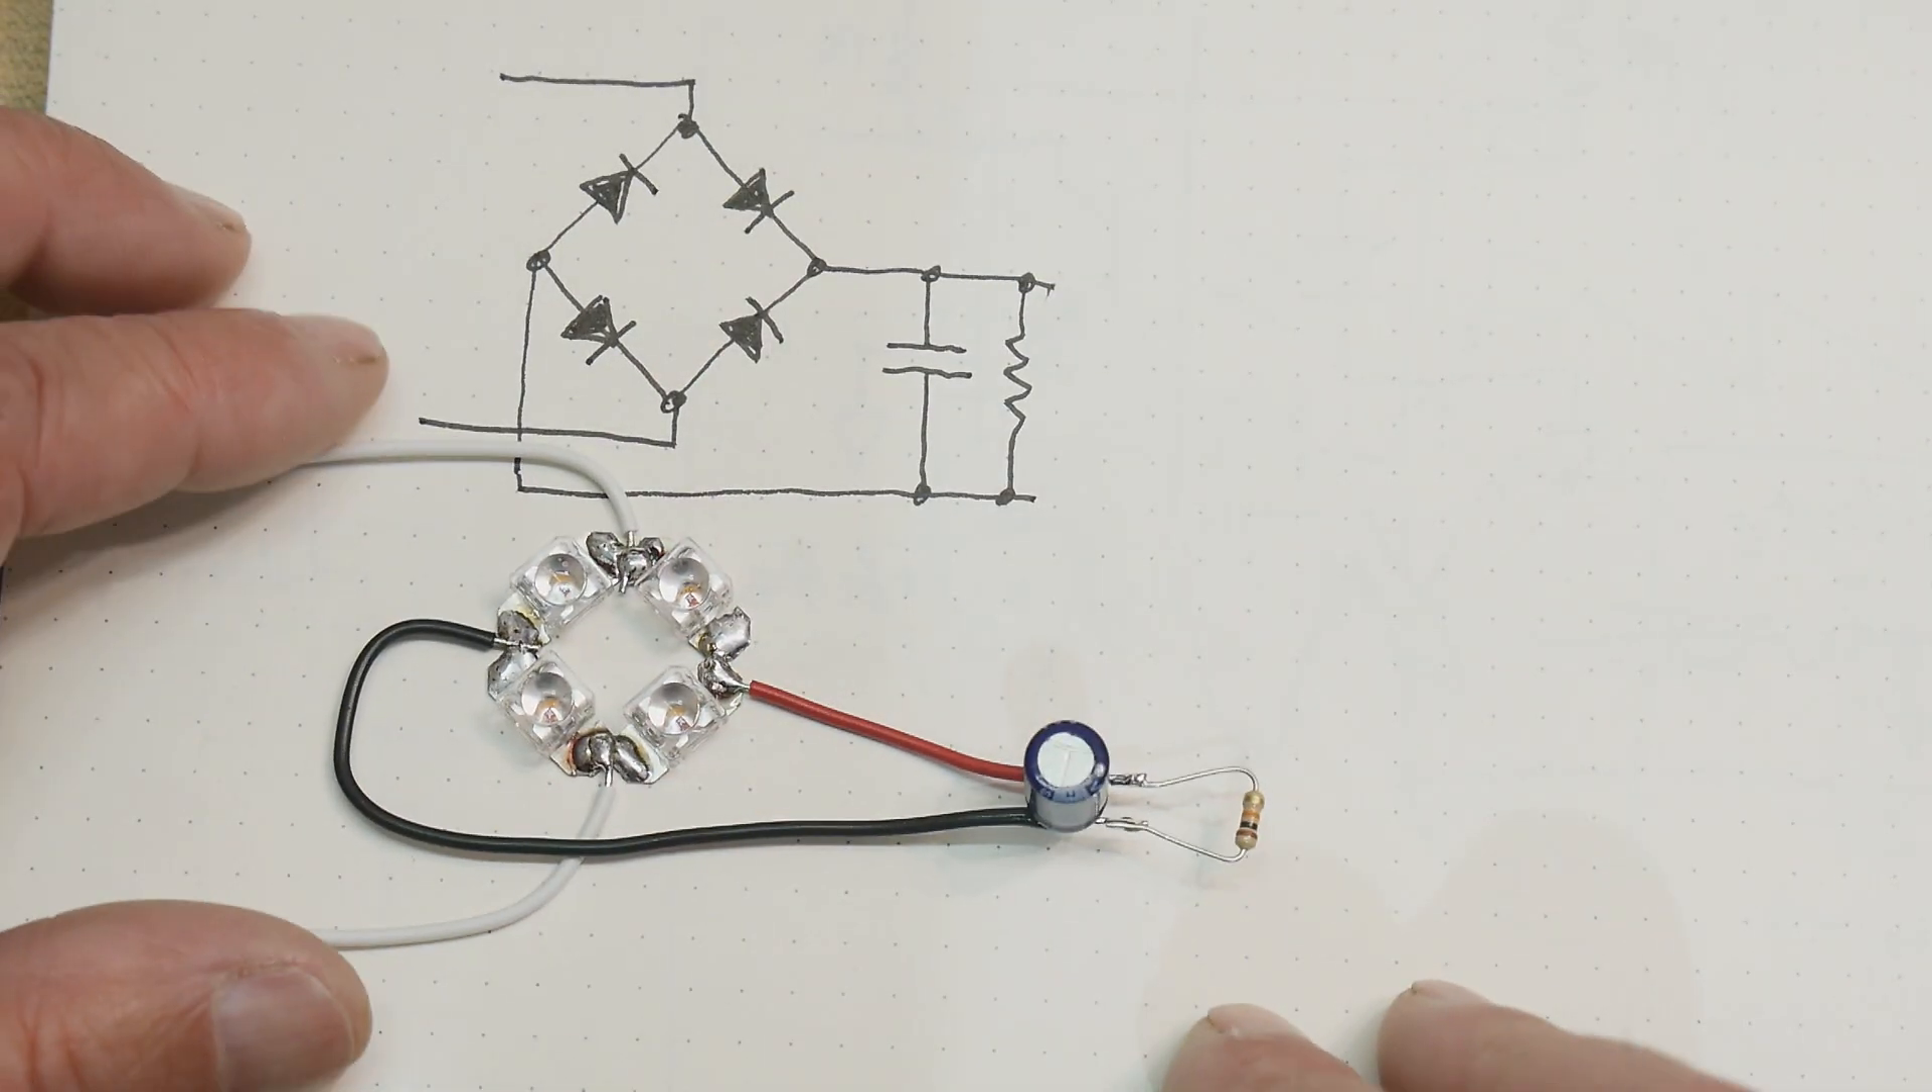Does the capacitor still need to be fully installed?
No.